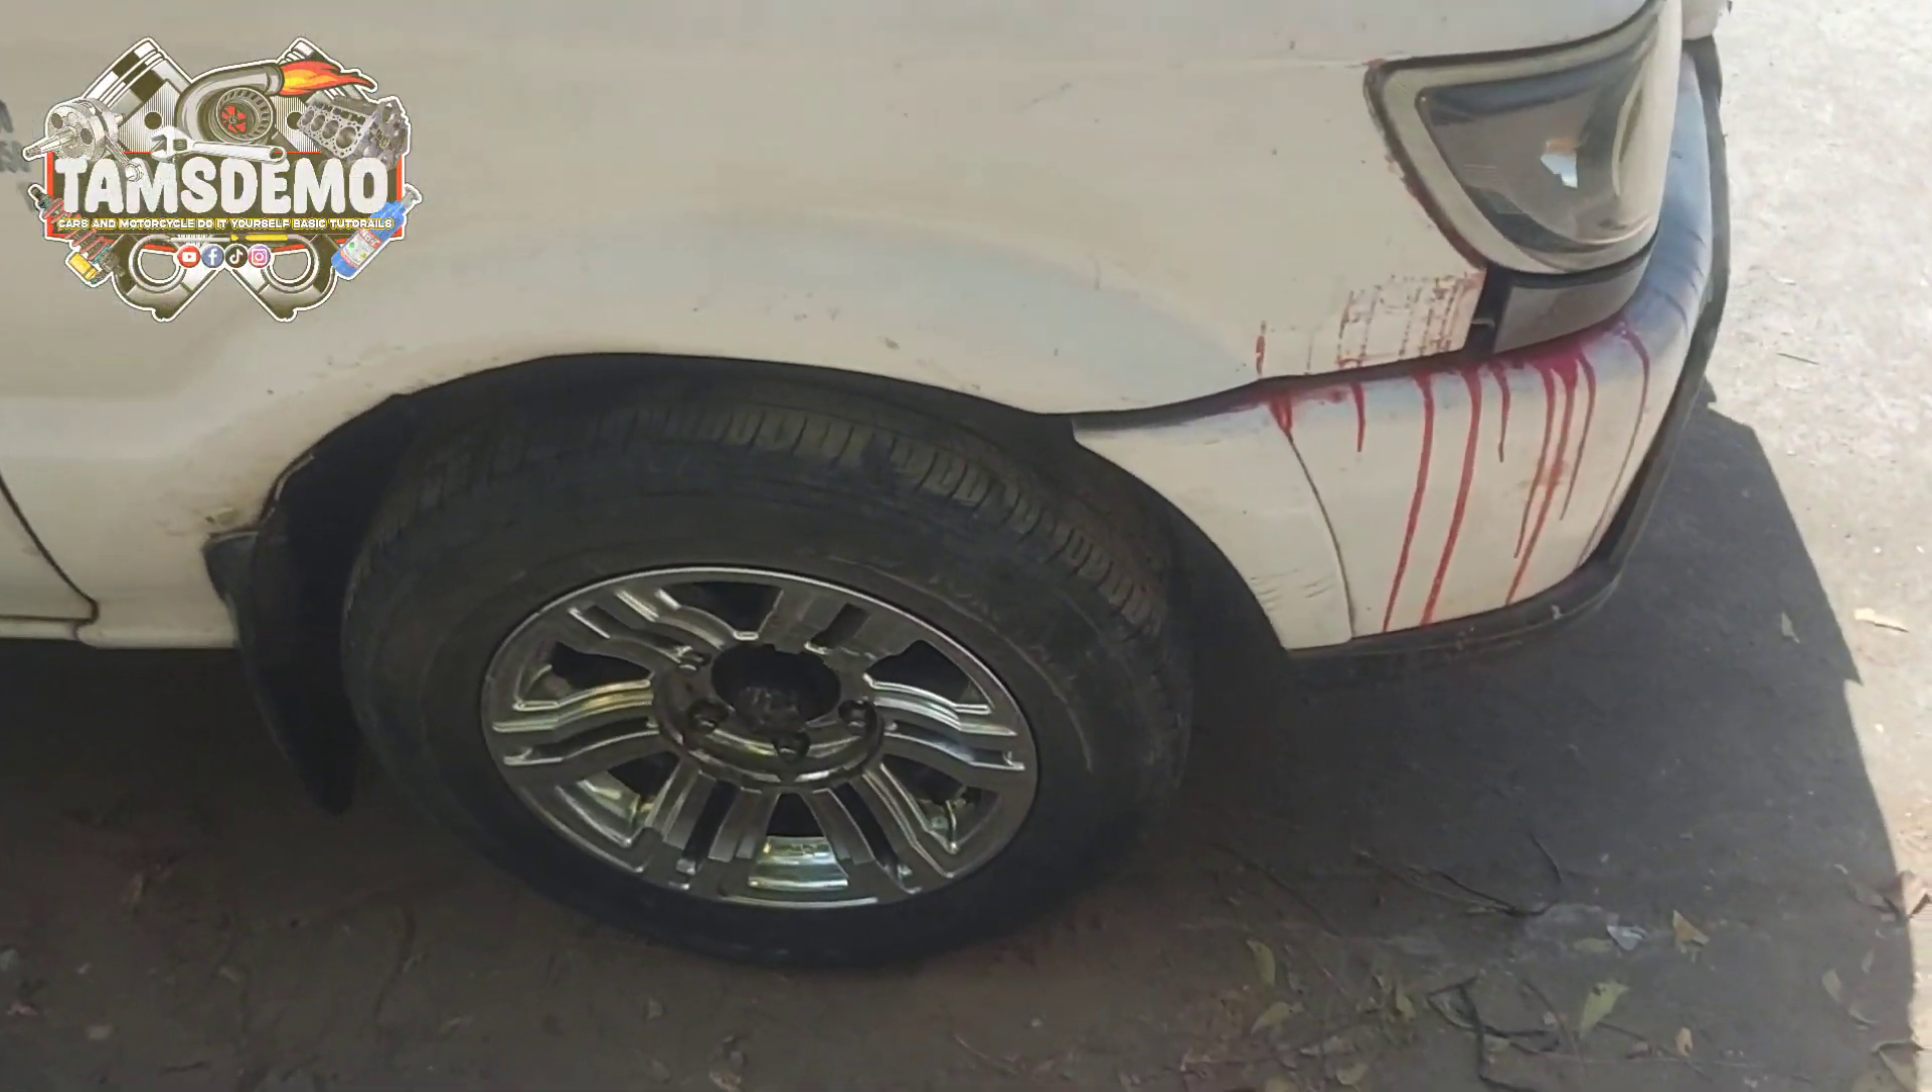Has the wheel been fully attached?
Yes.